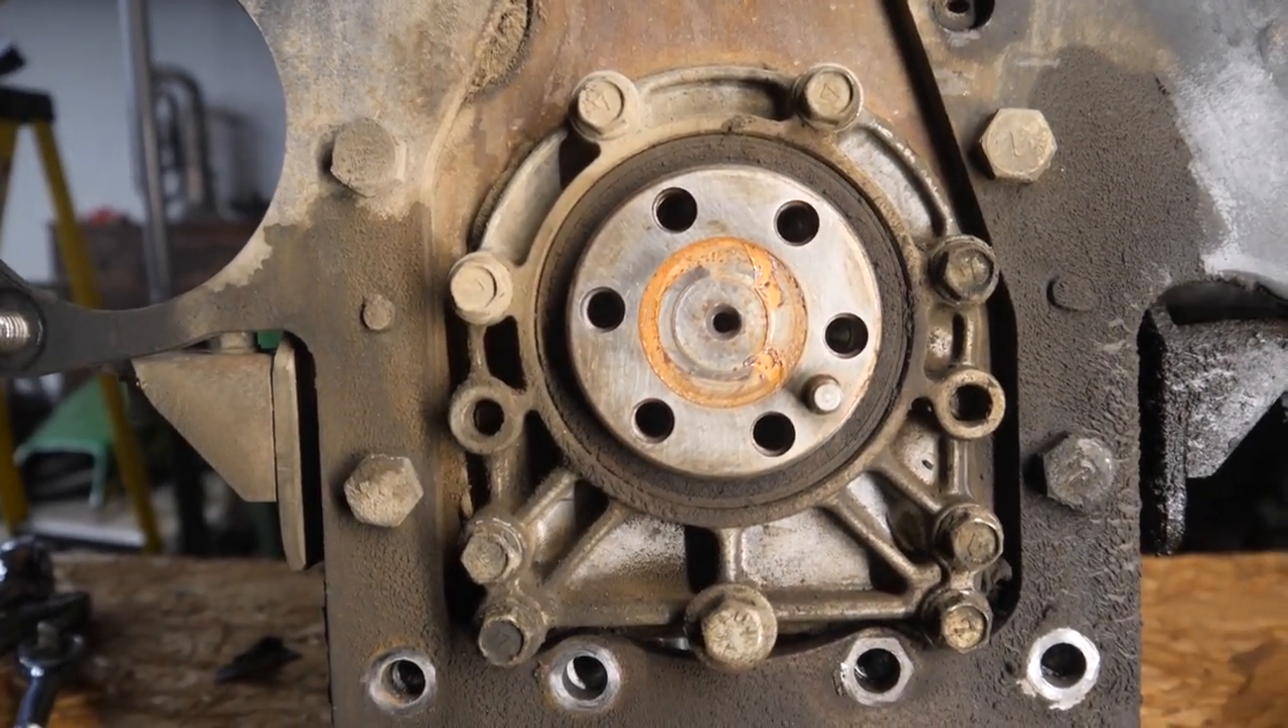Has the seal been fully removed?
No.